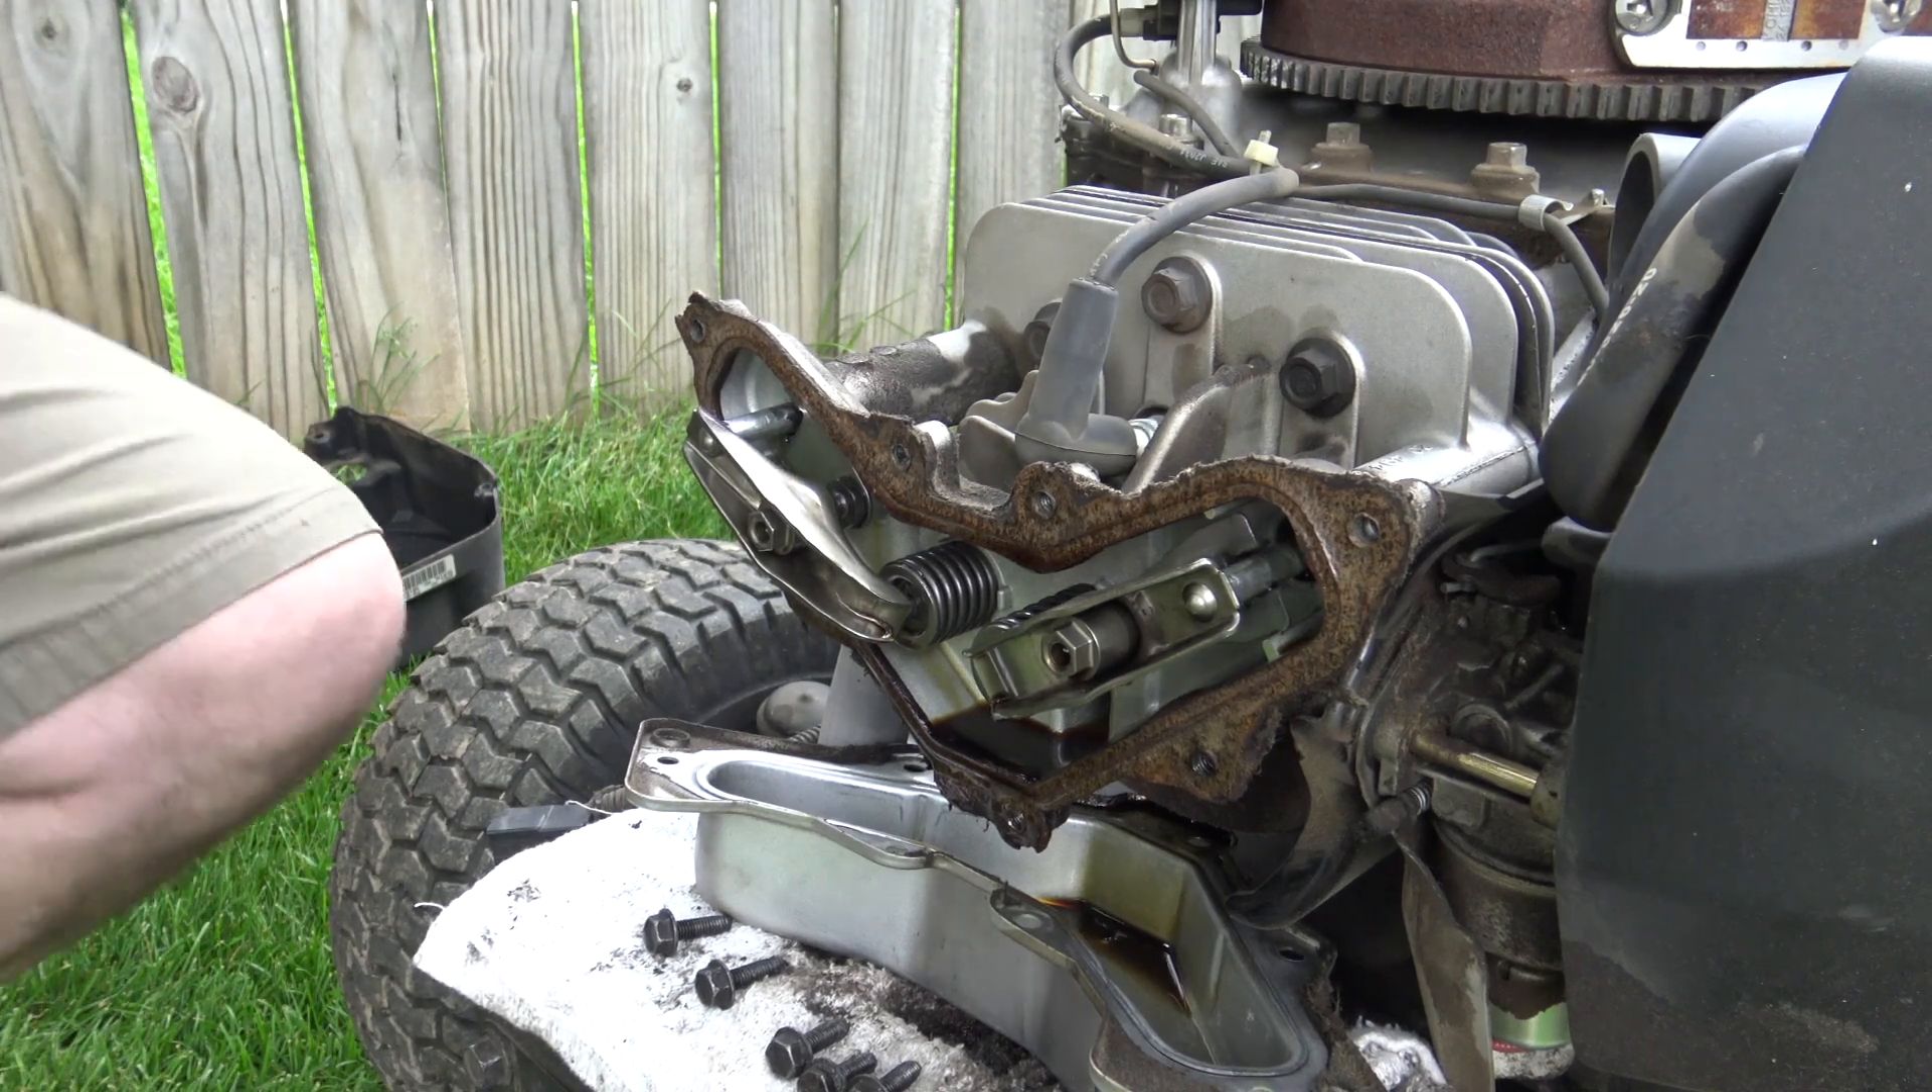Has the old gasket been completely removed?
No.